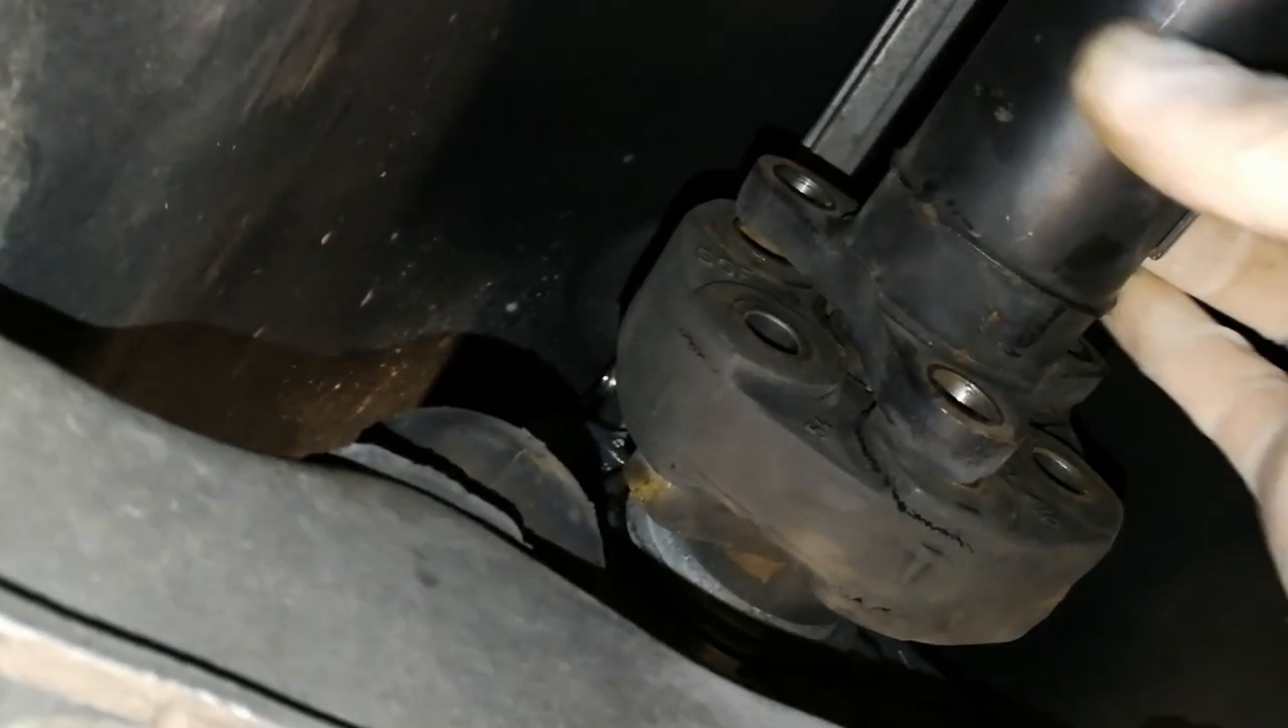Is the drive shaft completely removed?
No.